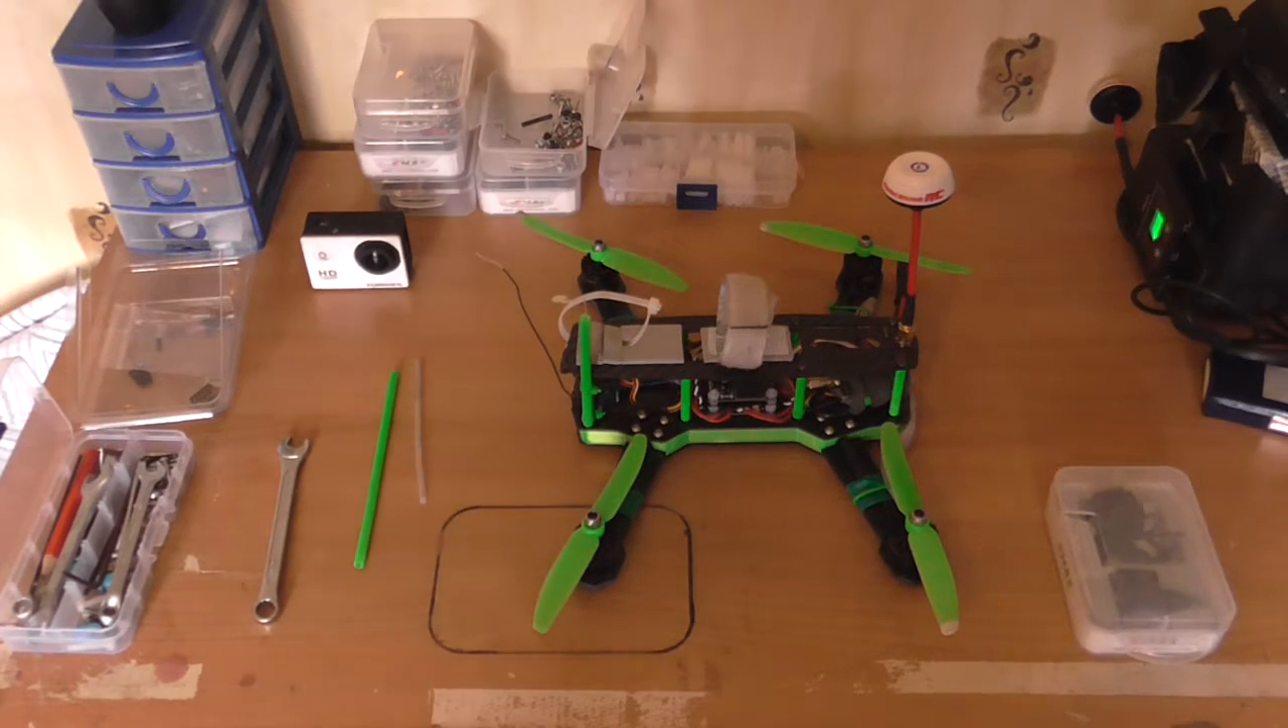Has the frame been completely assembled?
Yes.